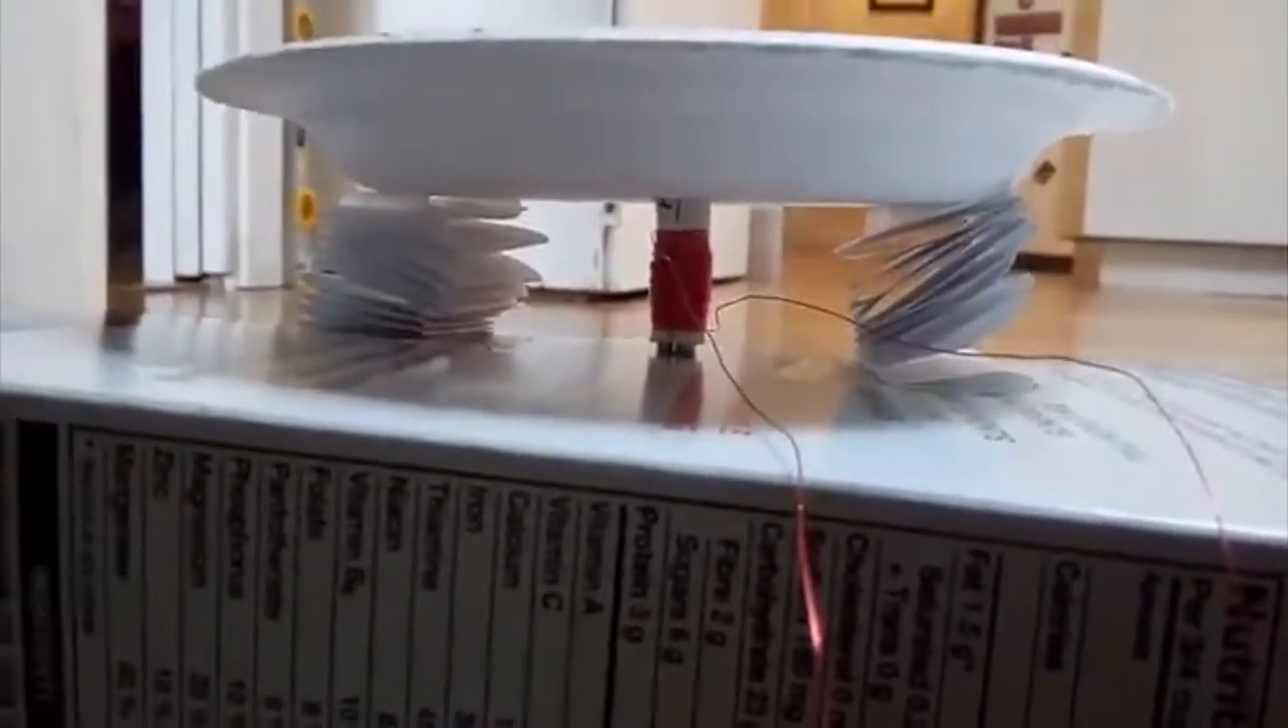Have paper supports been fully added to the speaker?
Yes.